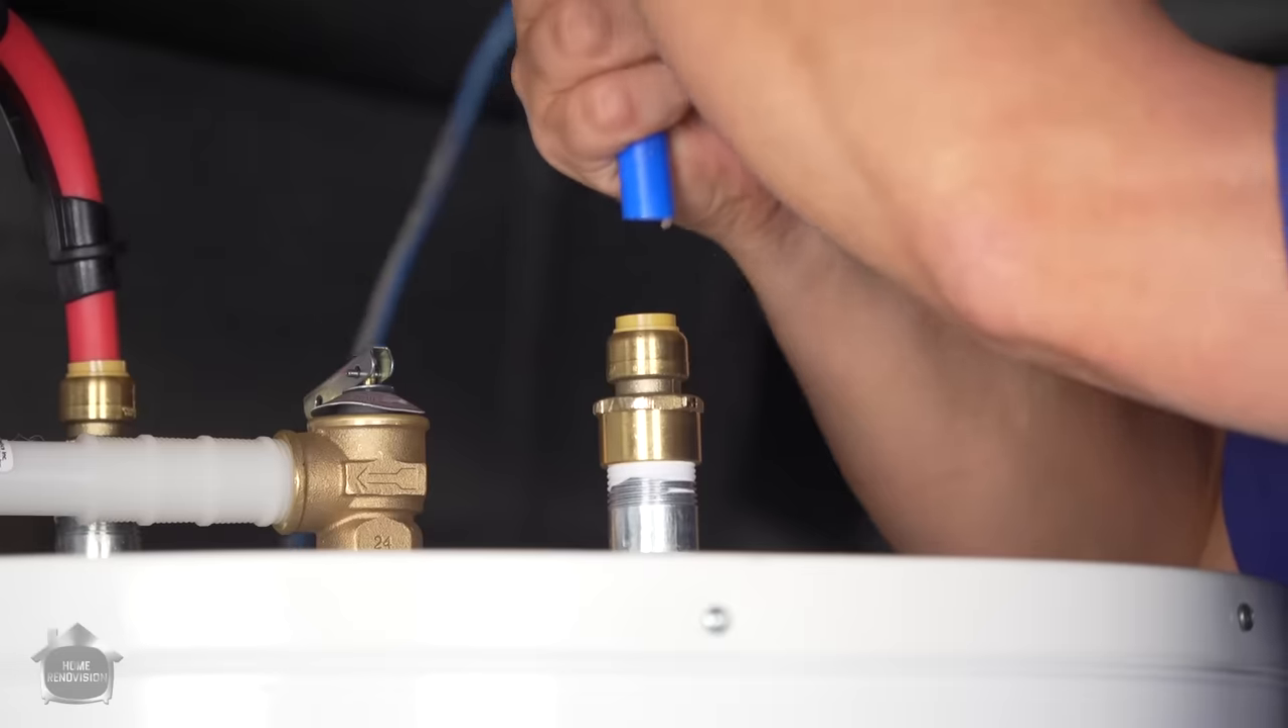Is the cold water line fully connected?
No.